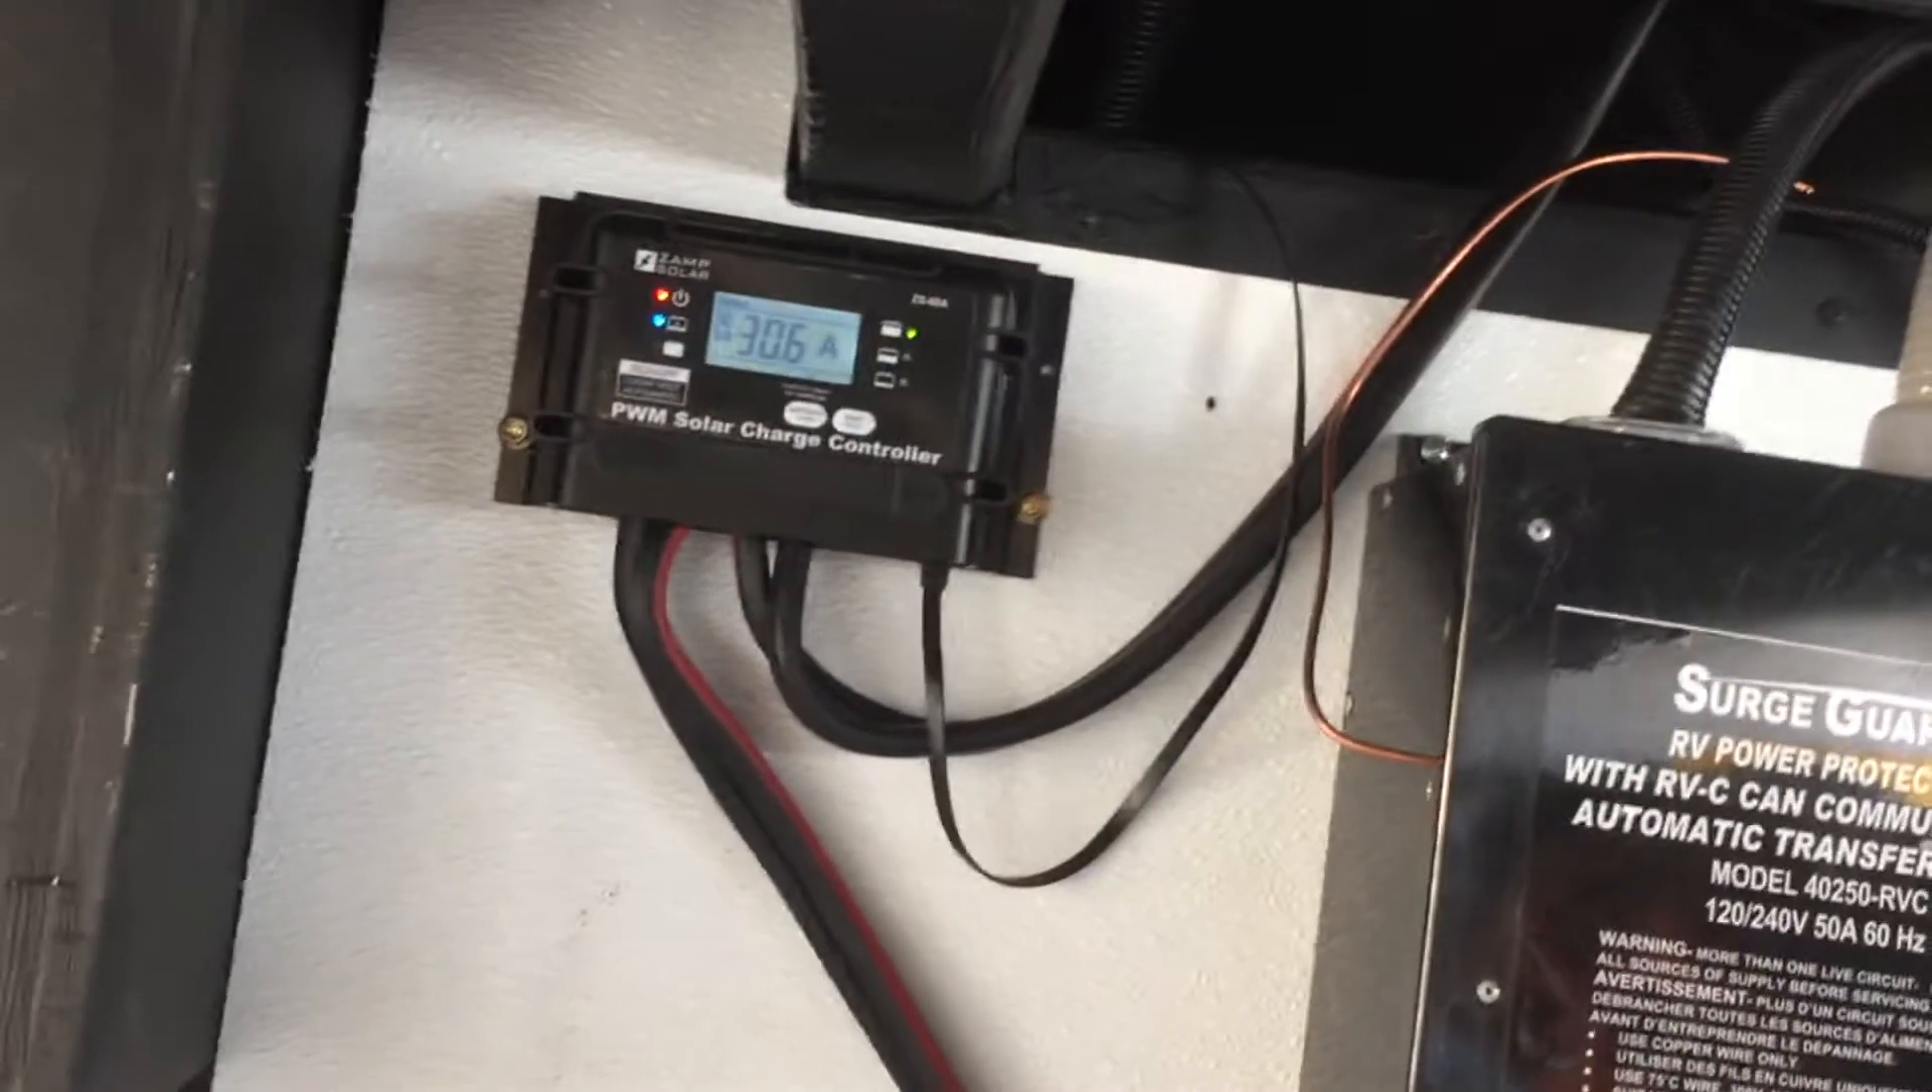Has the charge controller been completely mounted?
Yes.